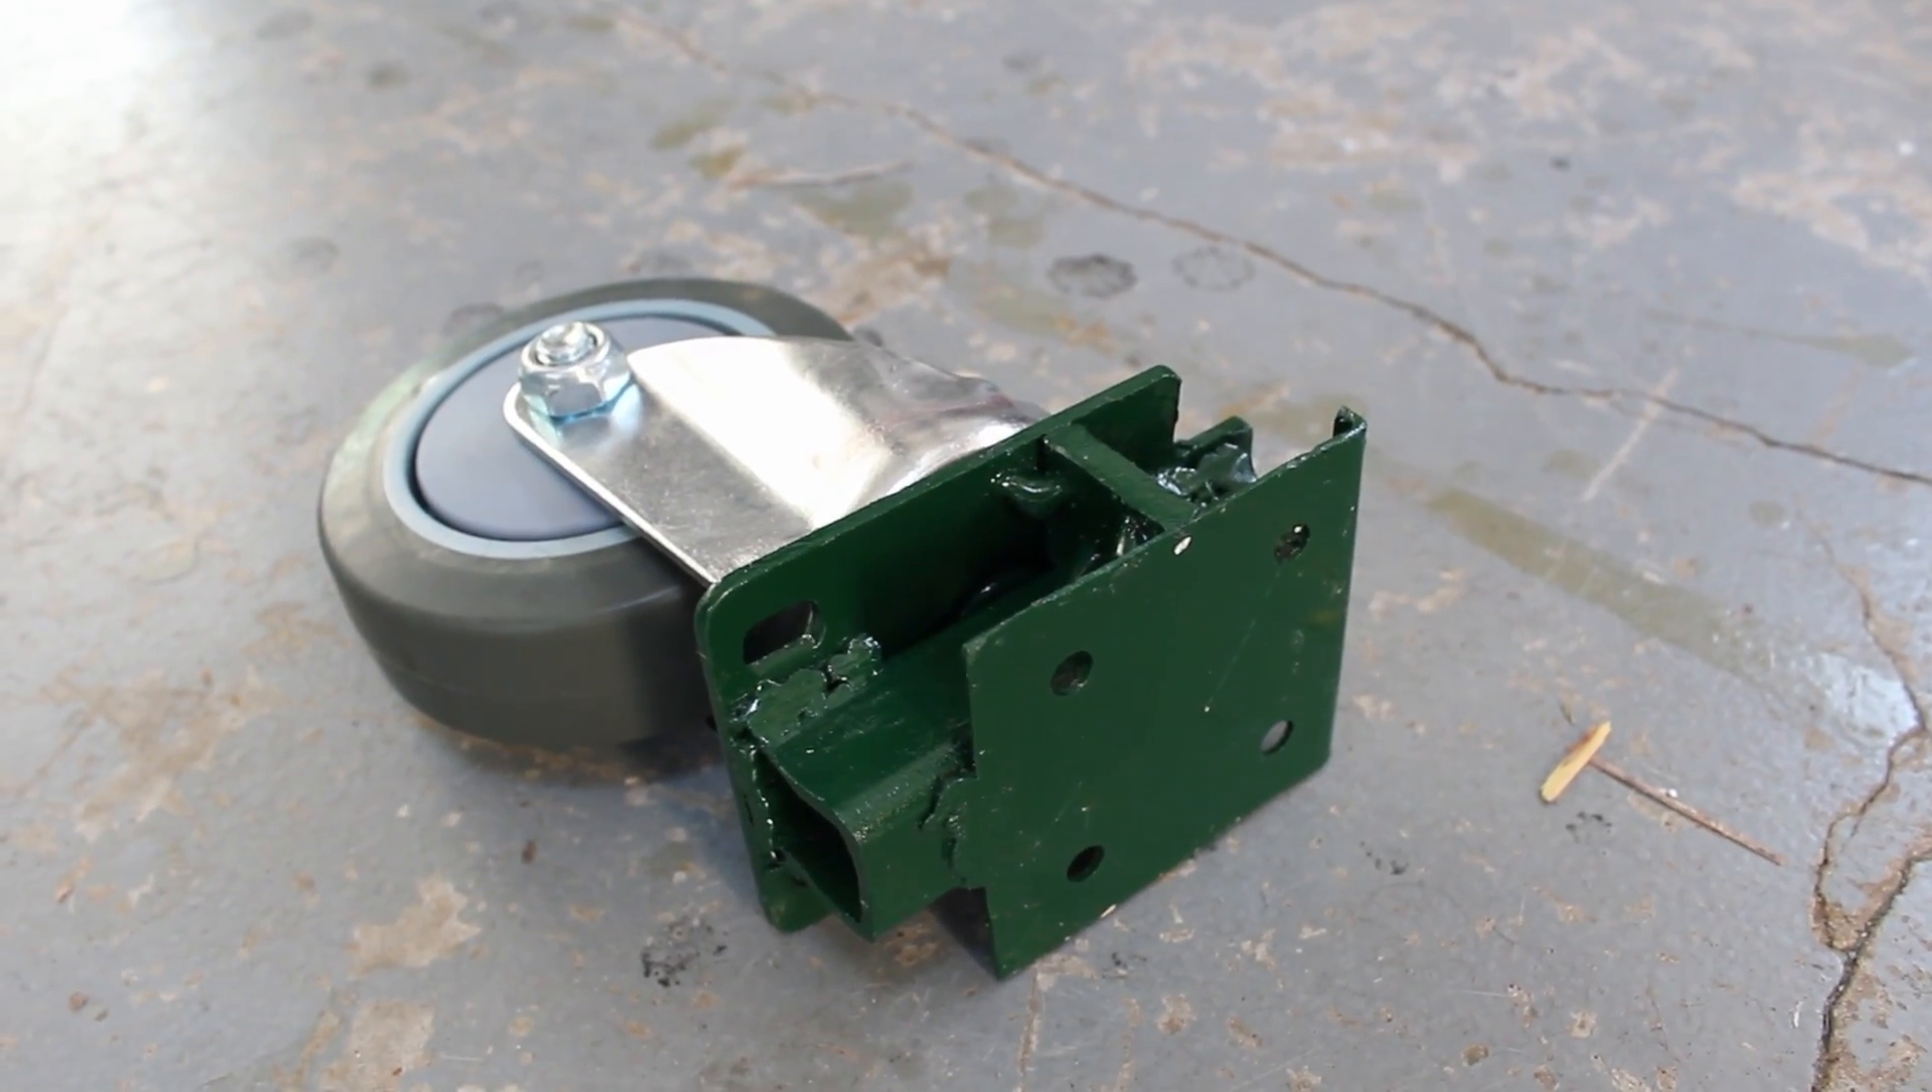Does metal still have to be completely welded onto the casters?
No.